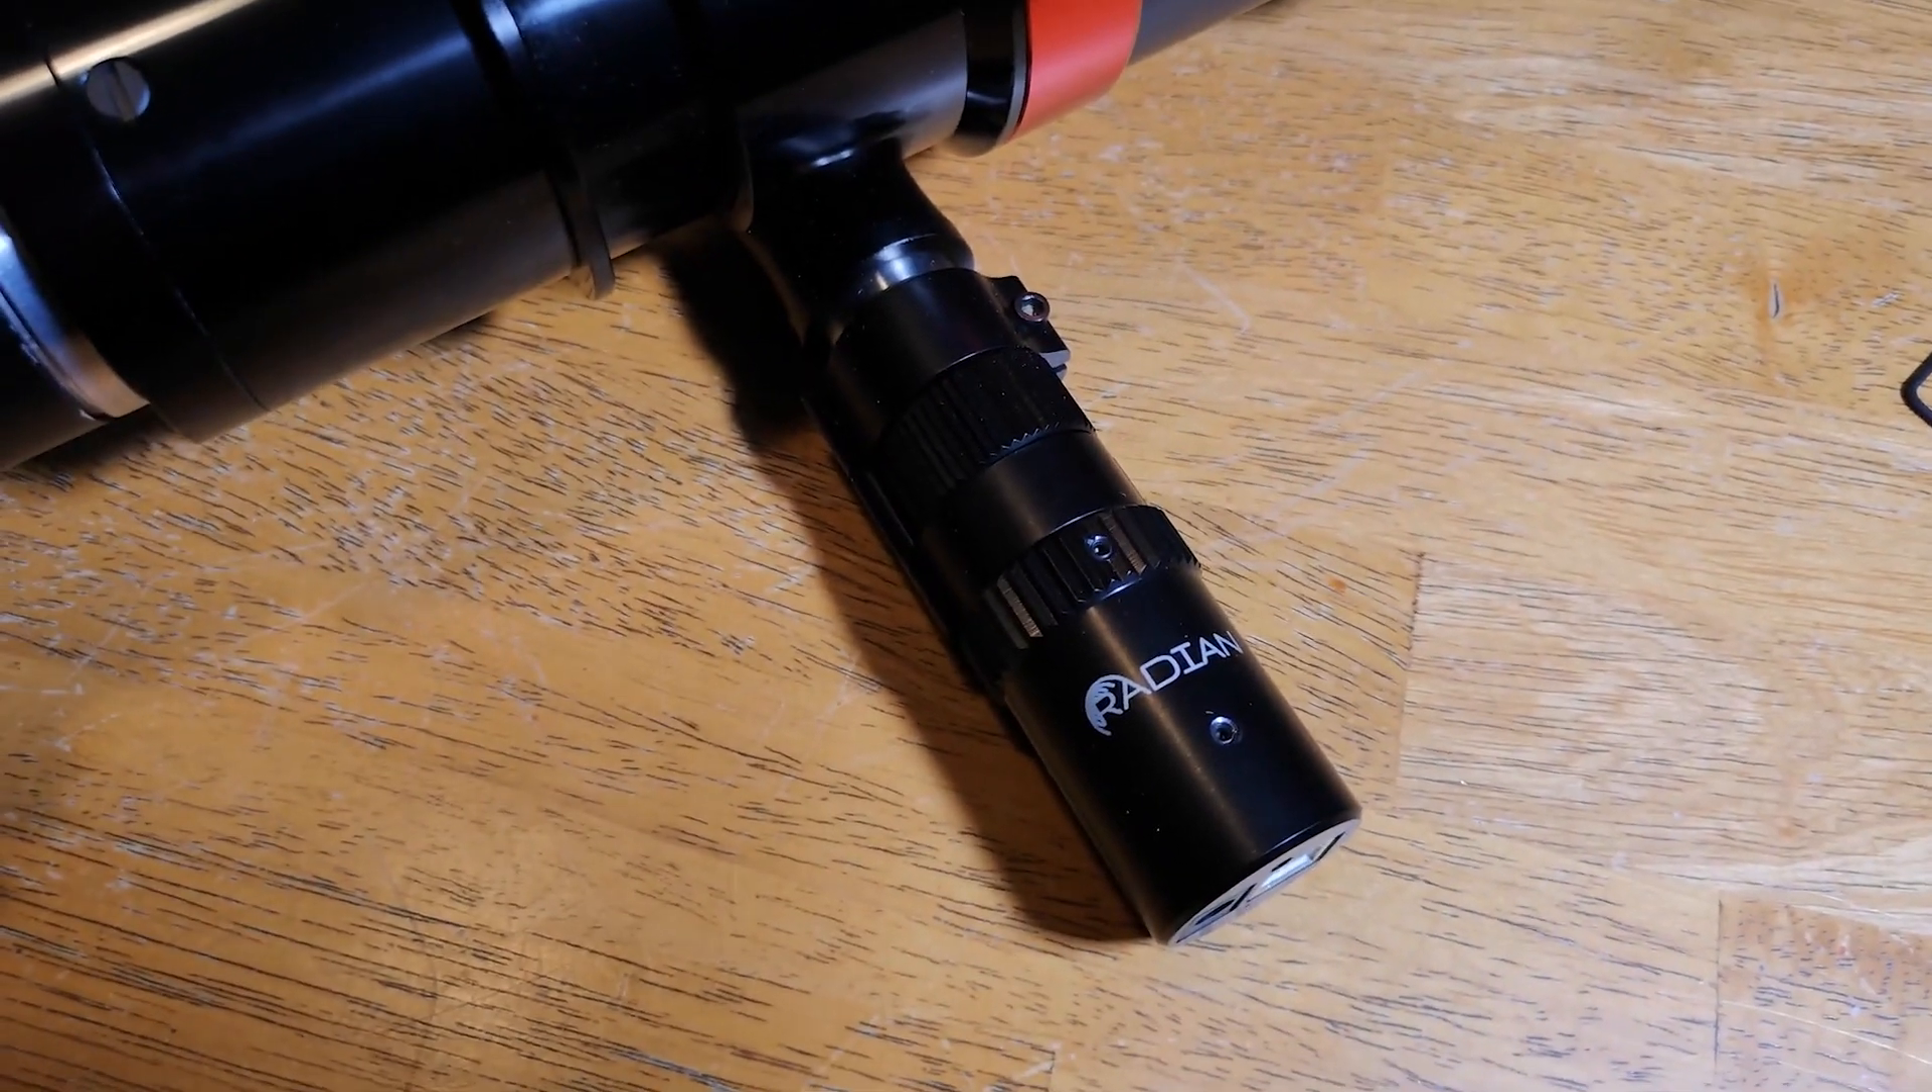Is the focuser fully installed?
Yes.